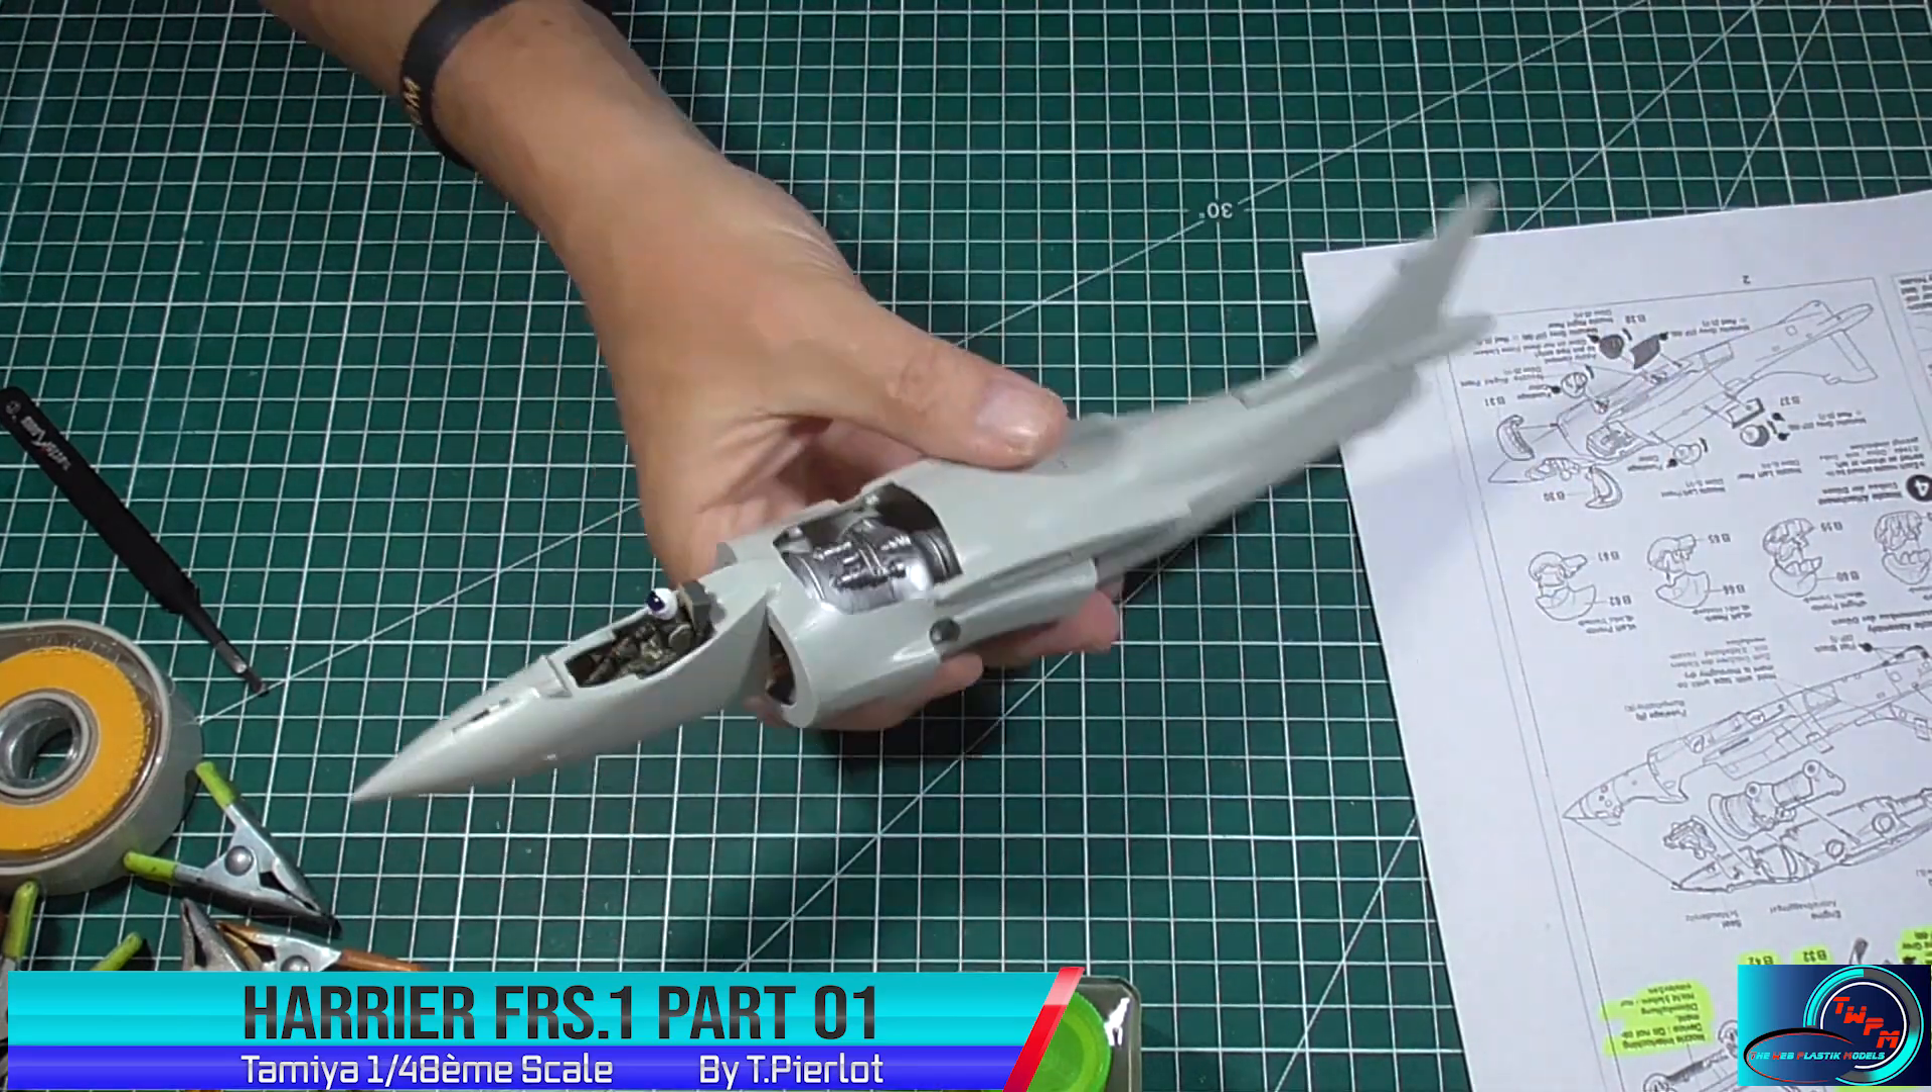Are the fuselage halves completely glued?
Yes.